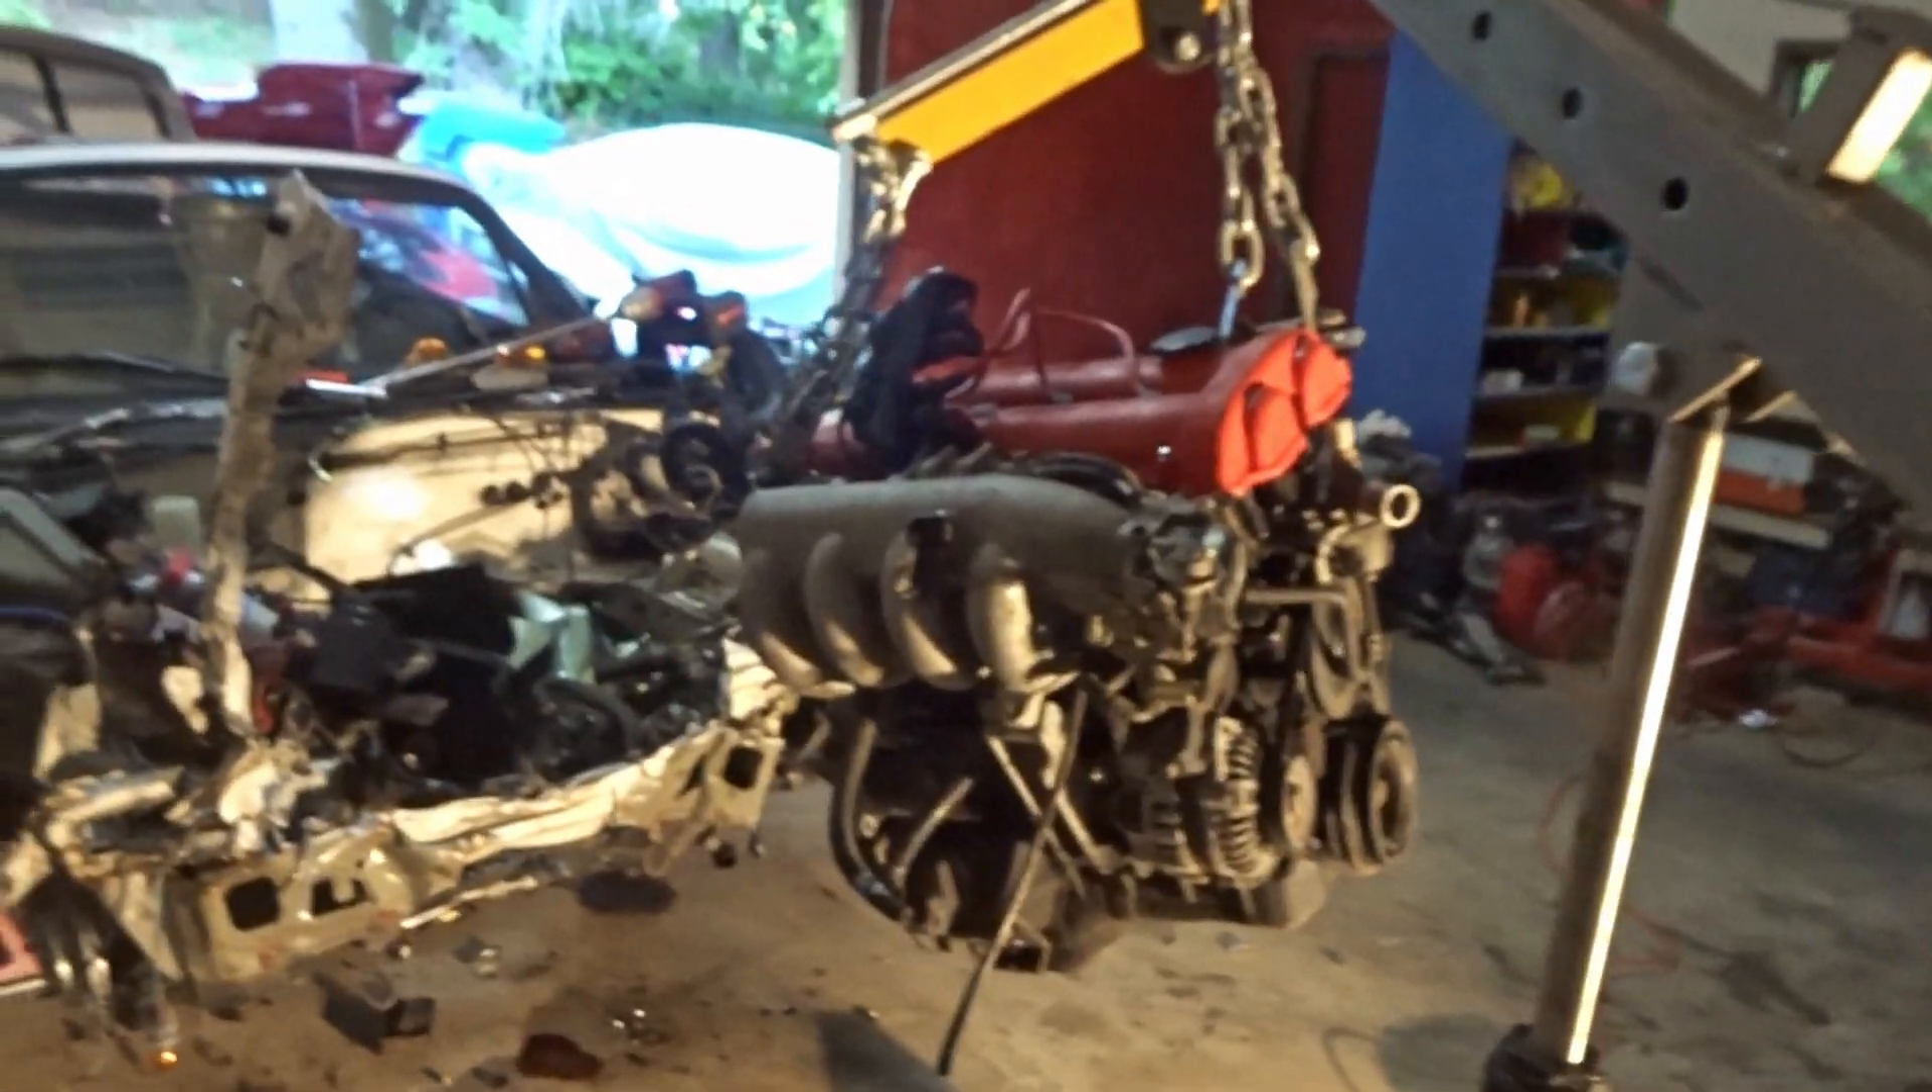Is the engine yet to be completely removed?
No.